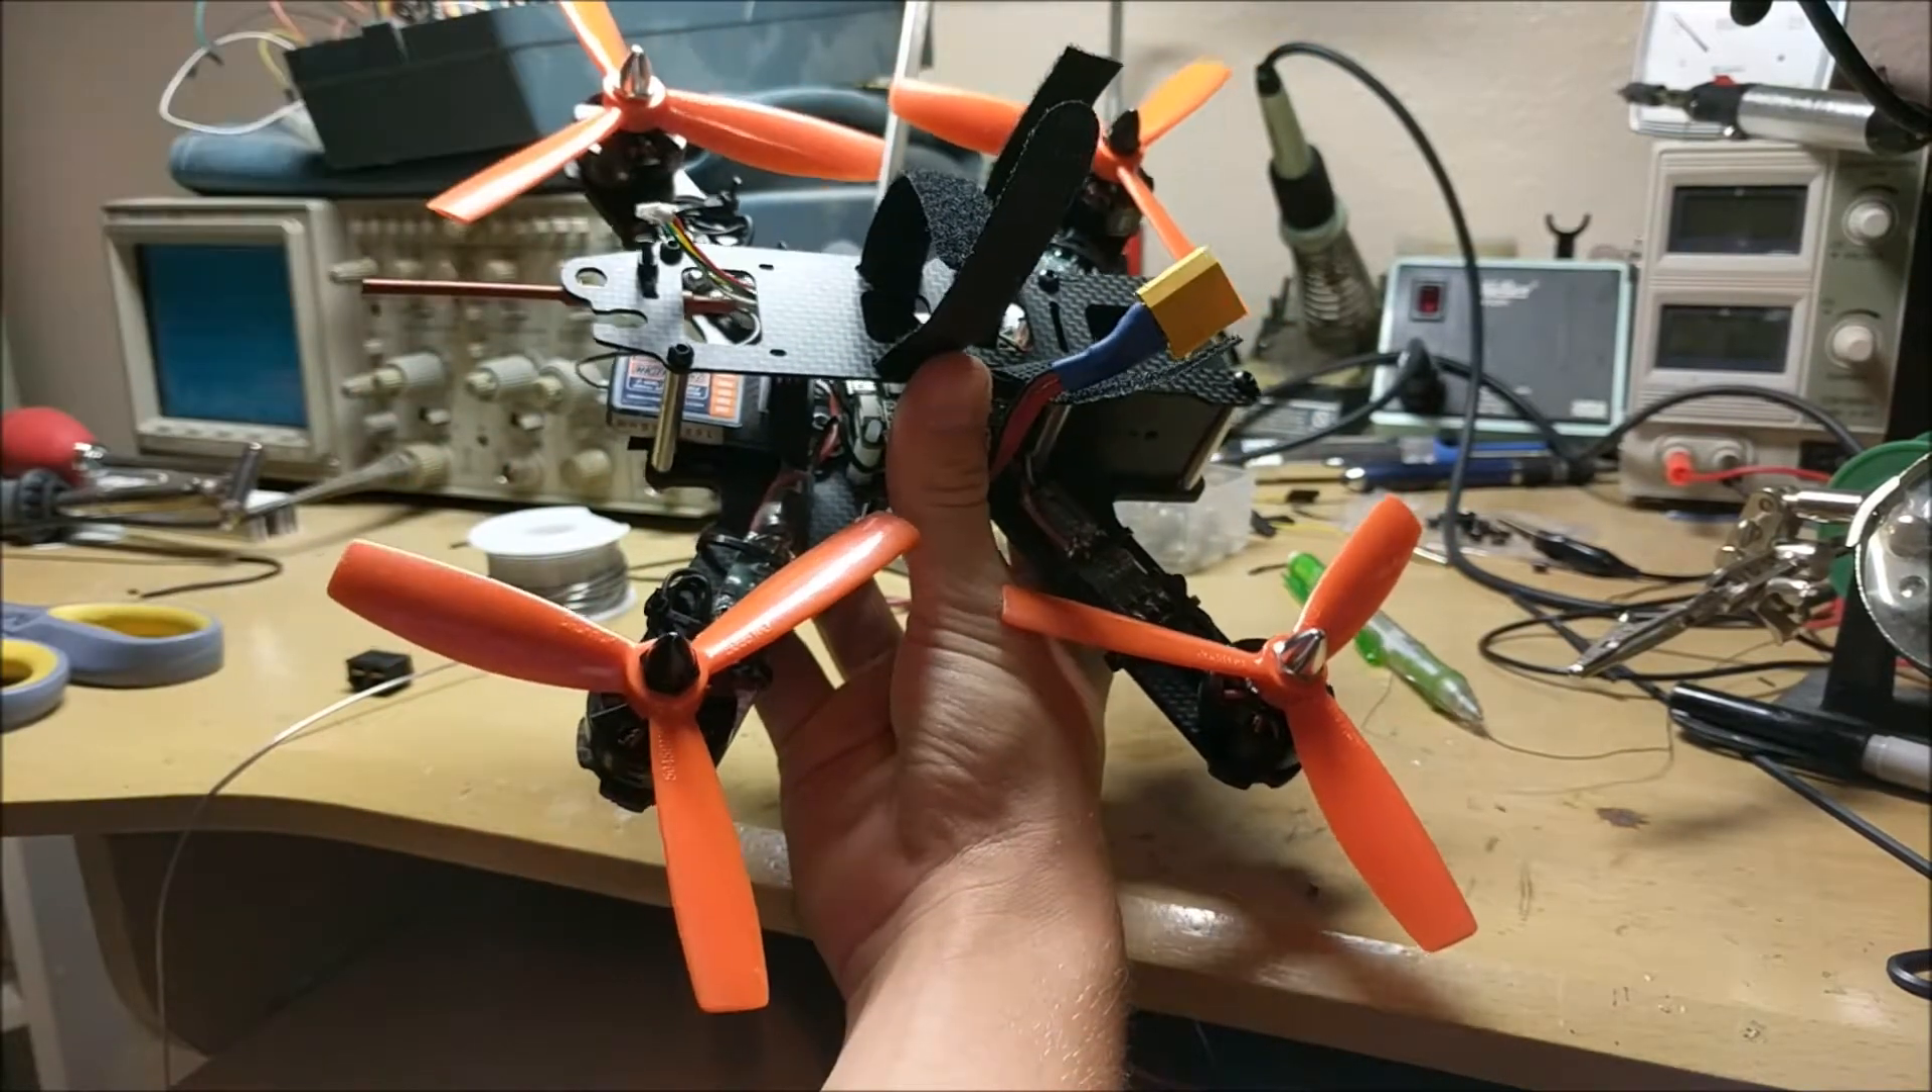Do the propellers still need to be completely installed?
No.